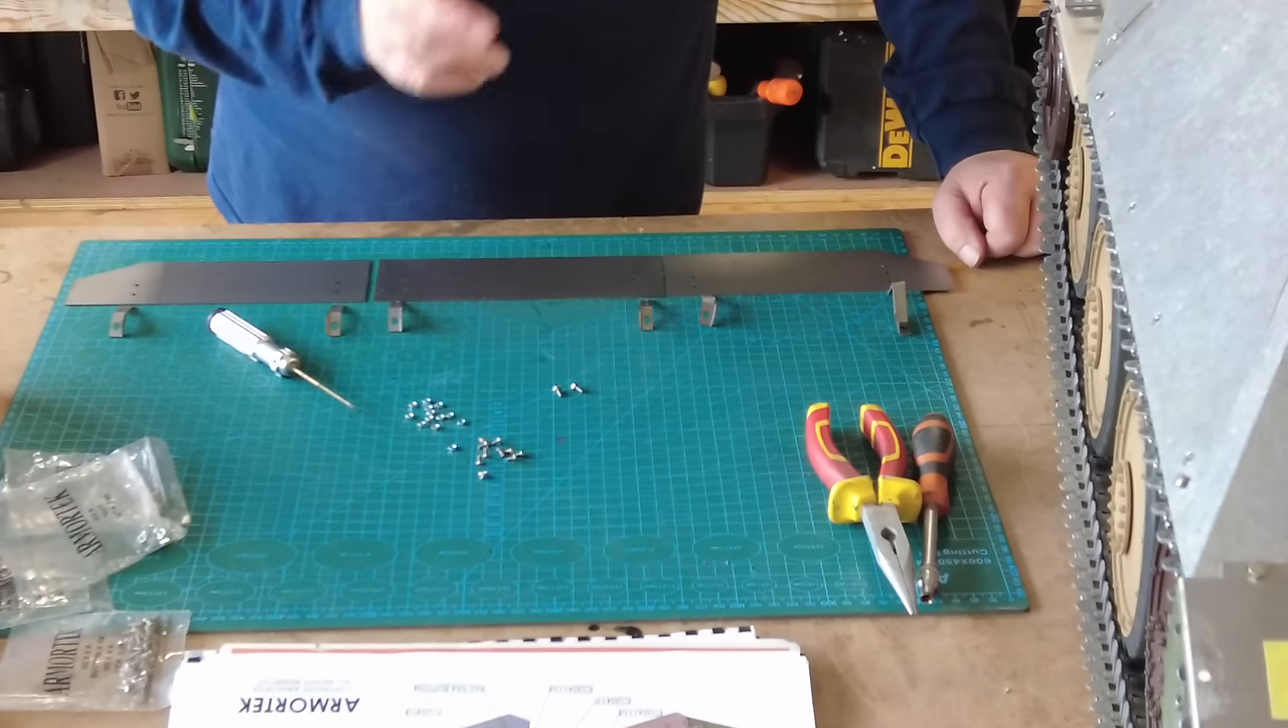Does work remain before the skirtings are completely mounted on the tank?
Yes.